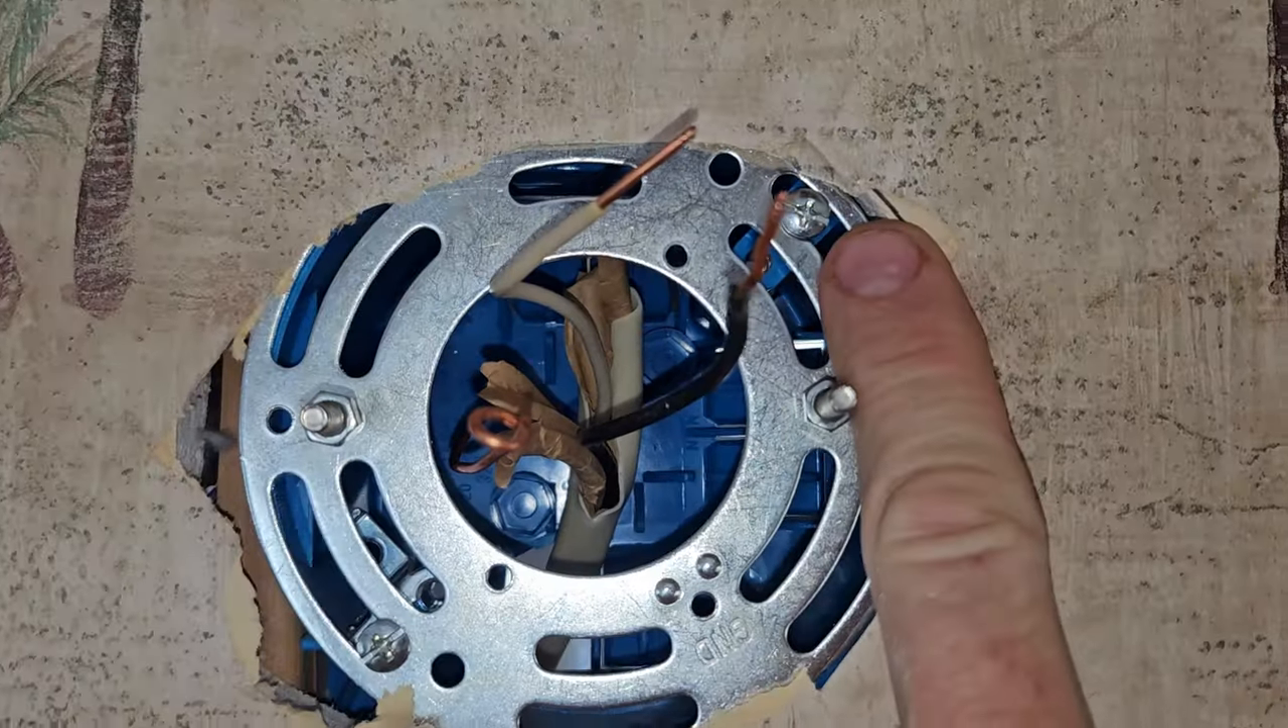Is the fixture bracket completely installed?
Yes.